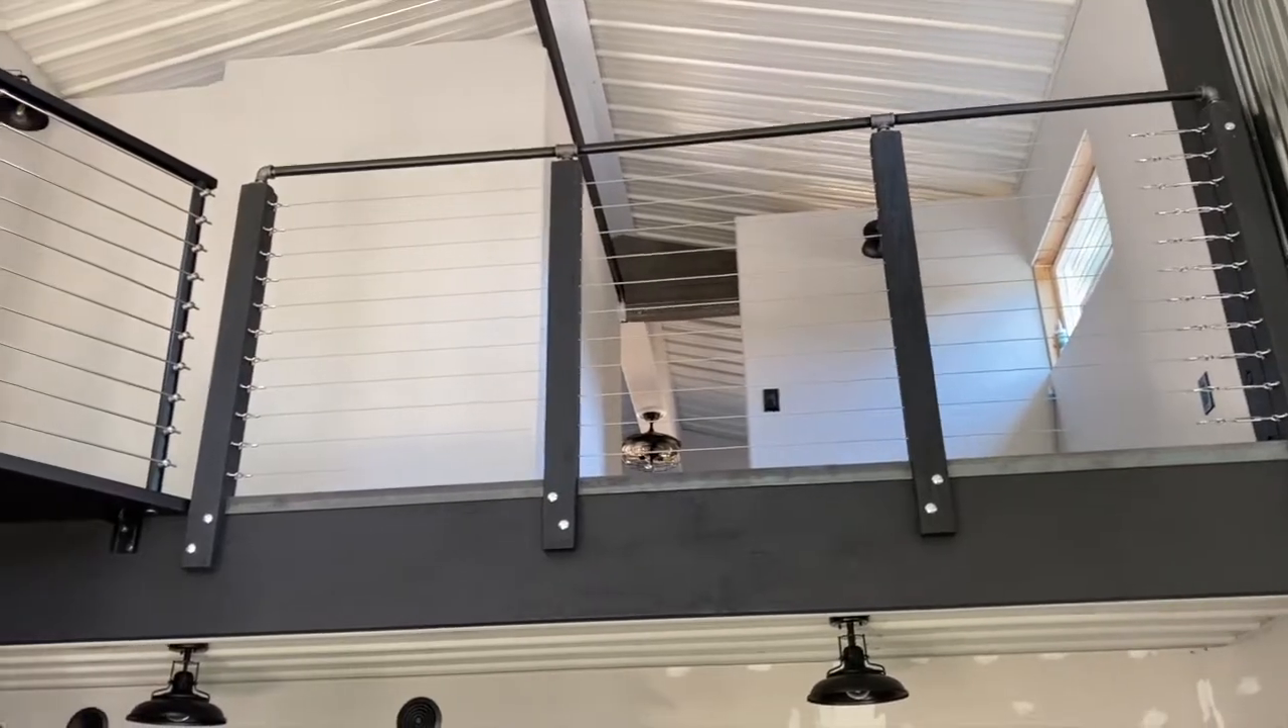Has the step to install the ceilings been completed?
Yes.